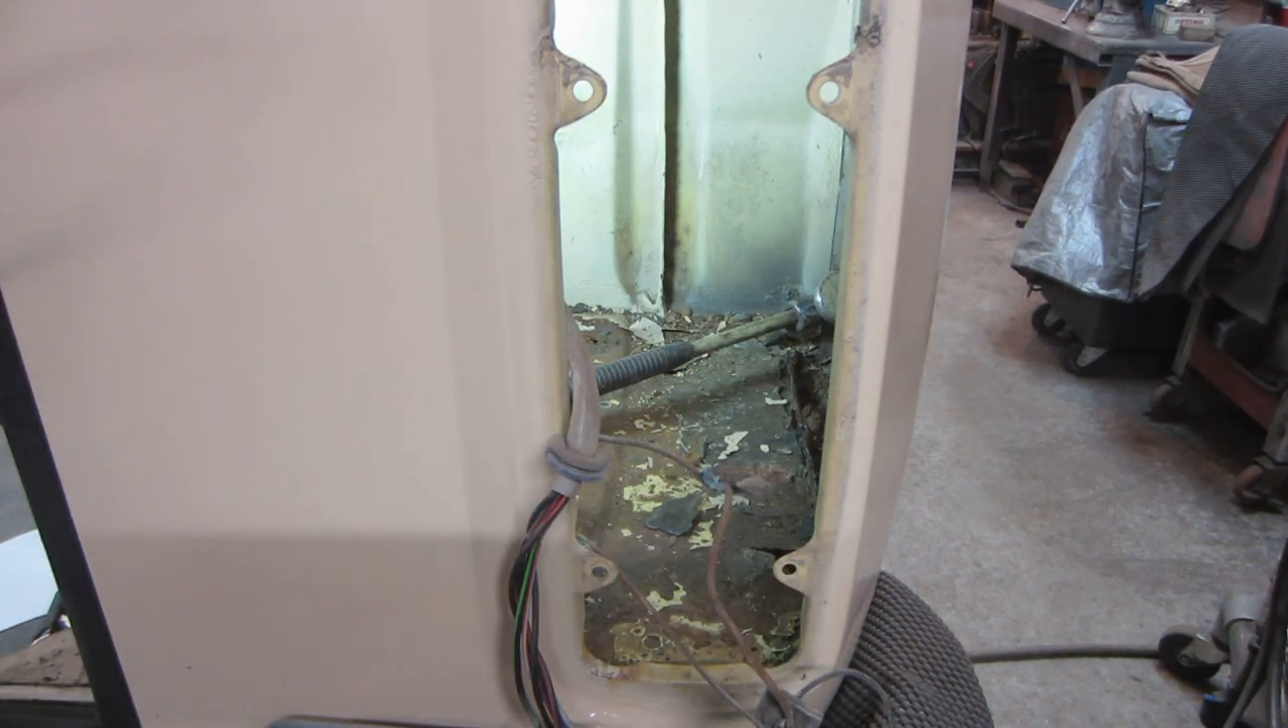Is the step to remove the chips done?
No.